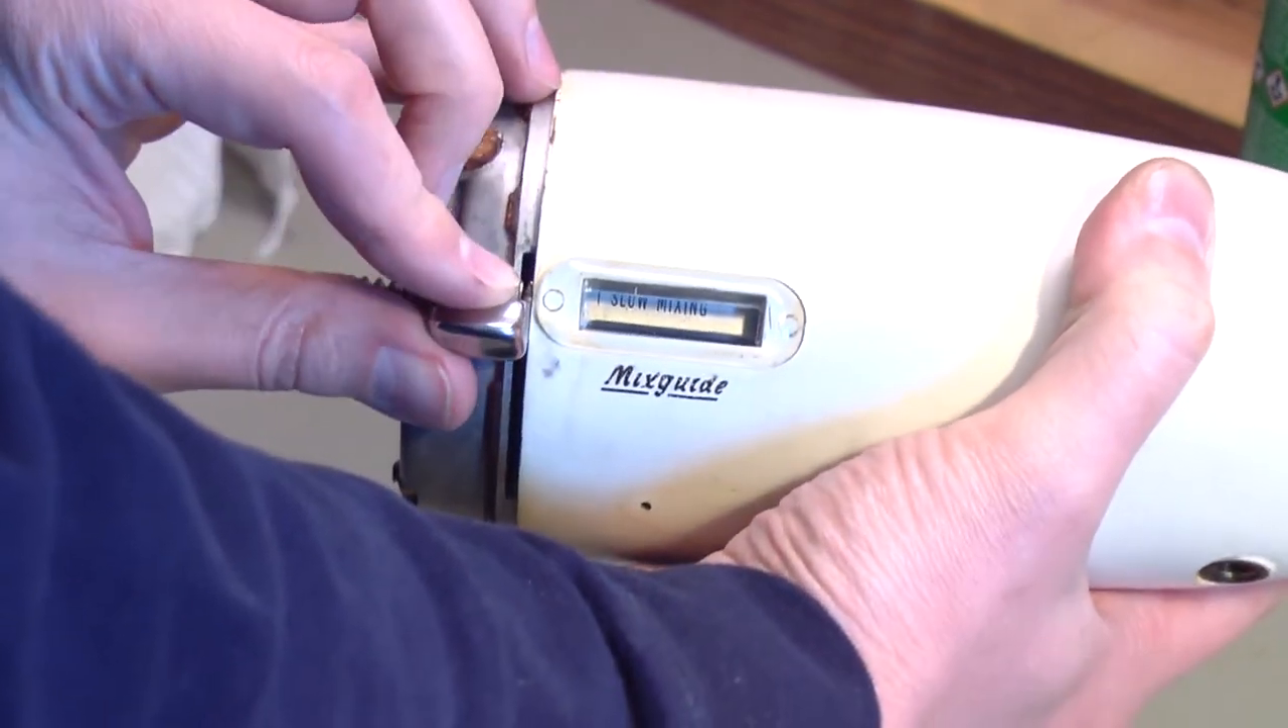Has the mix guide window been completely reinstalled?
Yes.